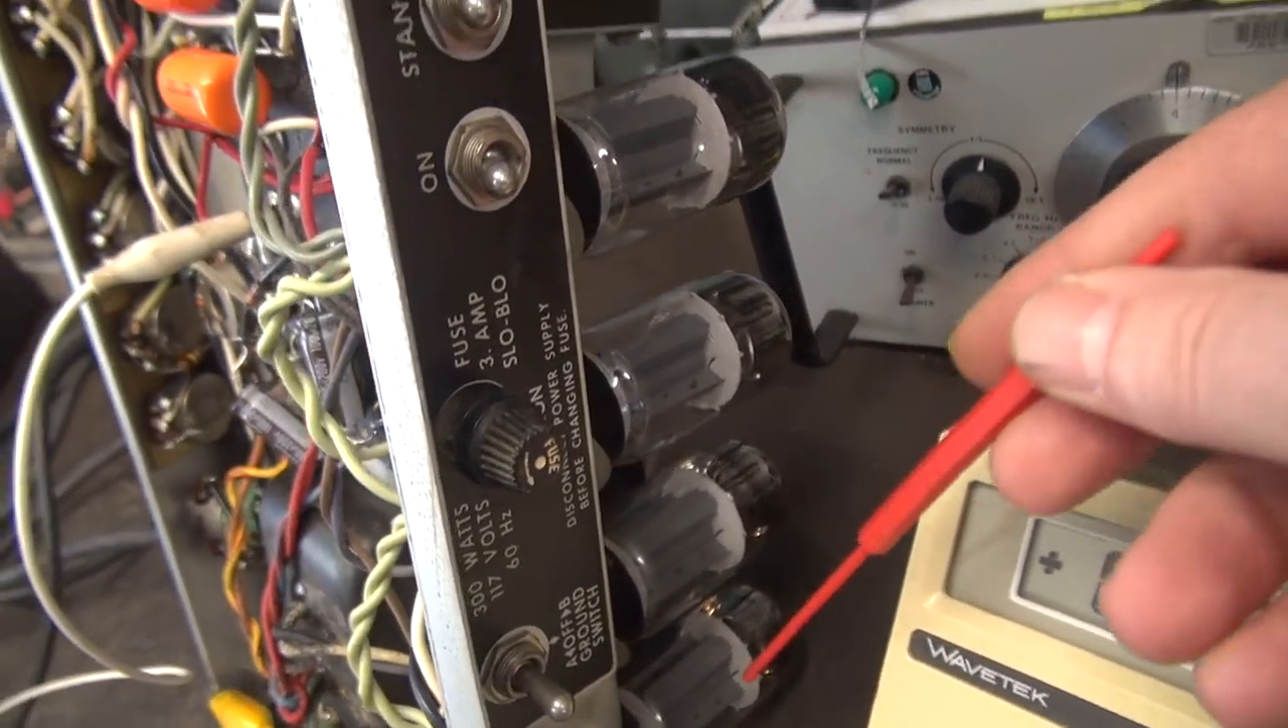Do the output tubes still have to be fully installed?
No.